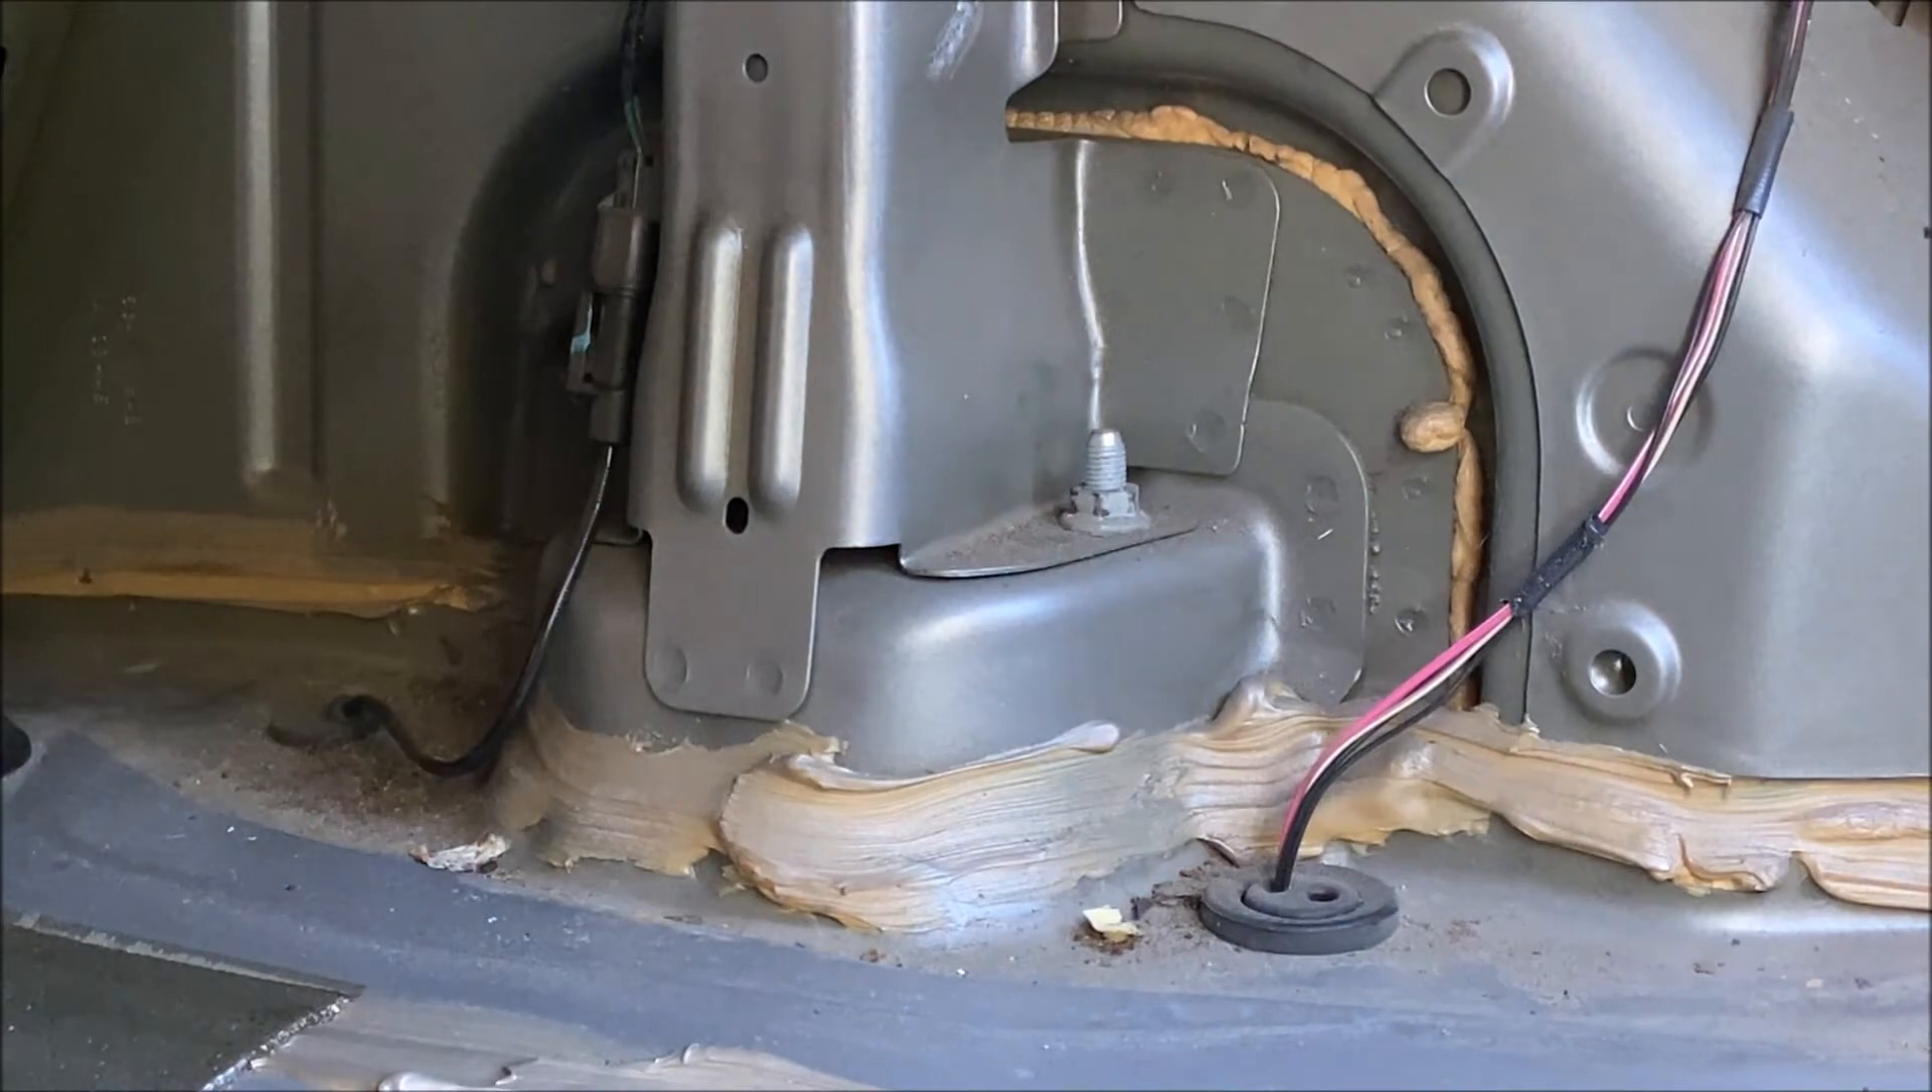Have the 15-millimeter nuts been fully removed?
No.